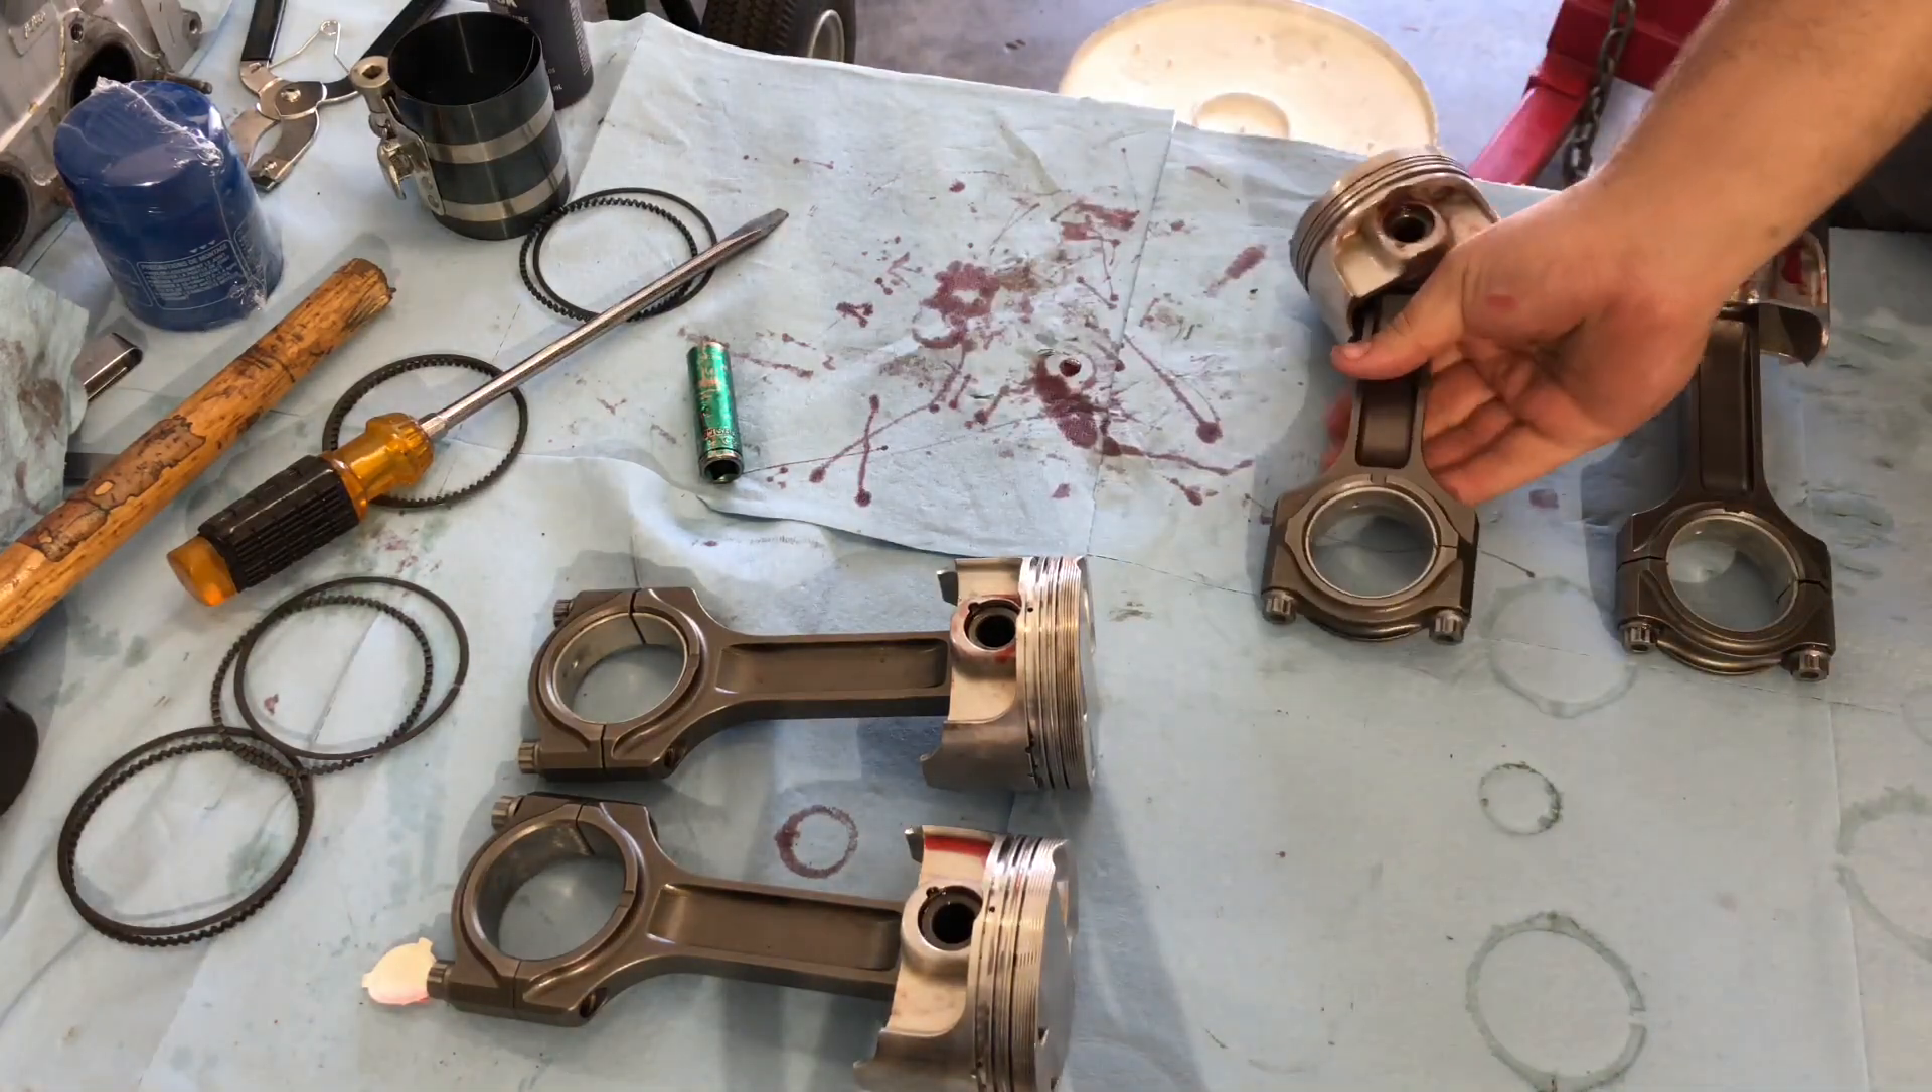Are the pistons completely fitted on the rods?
Yes.